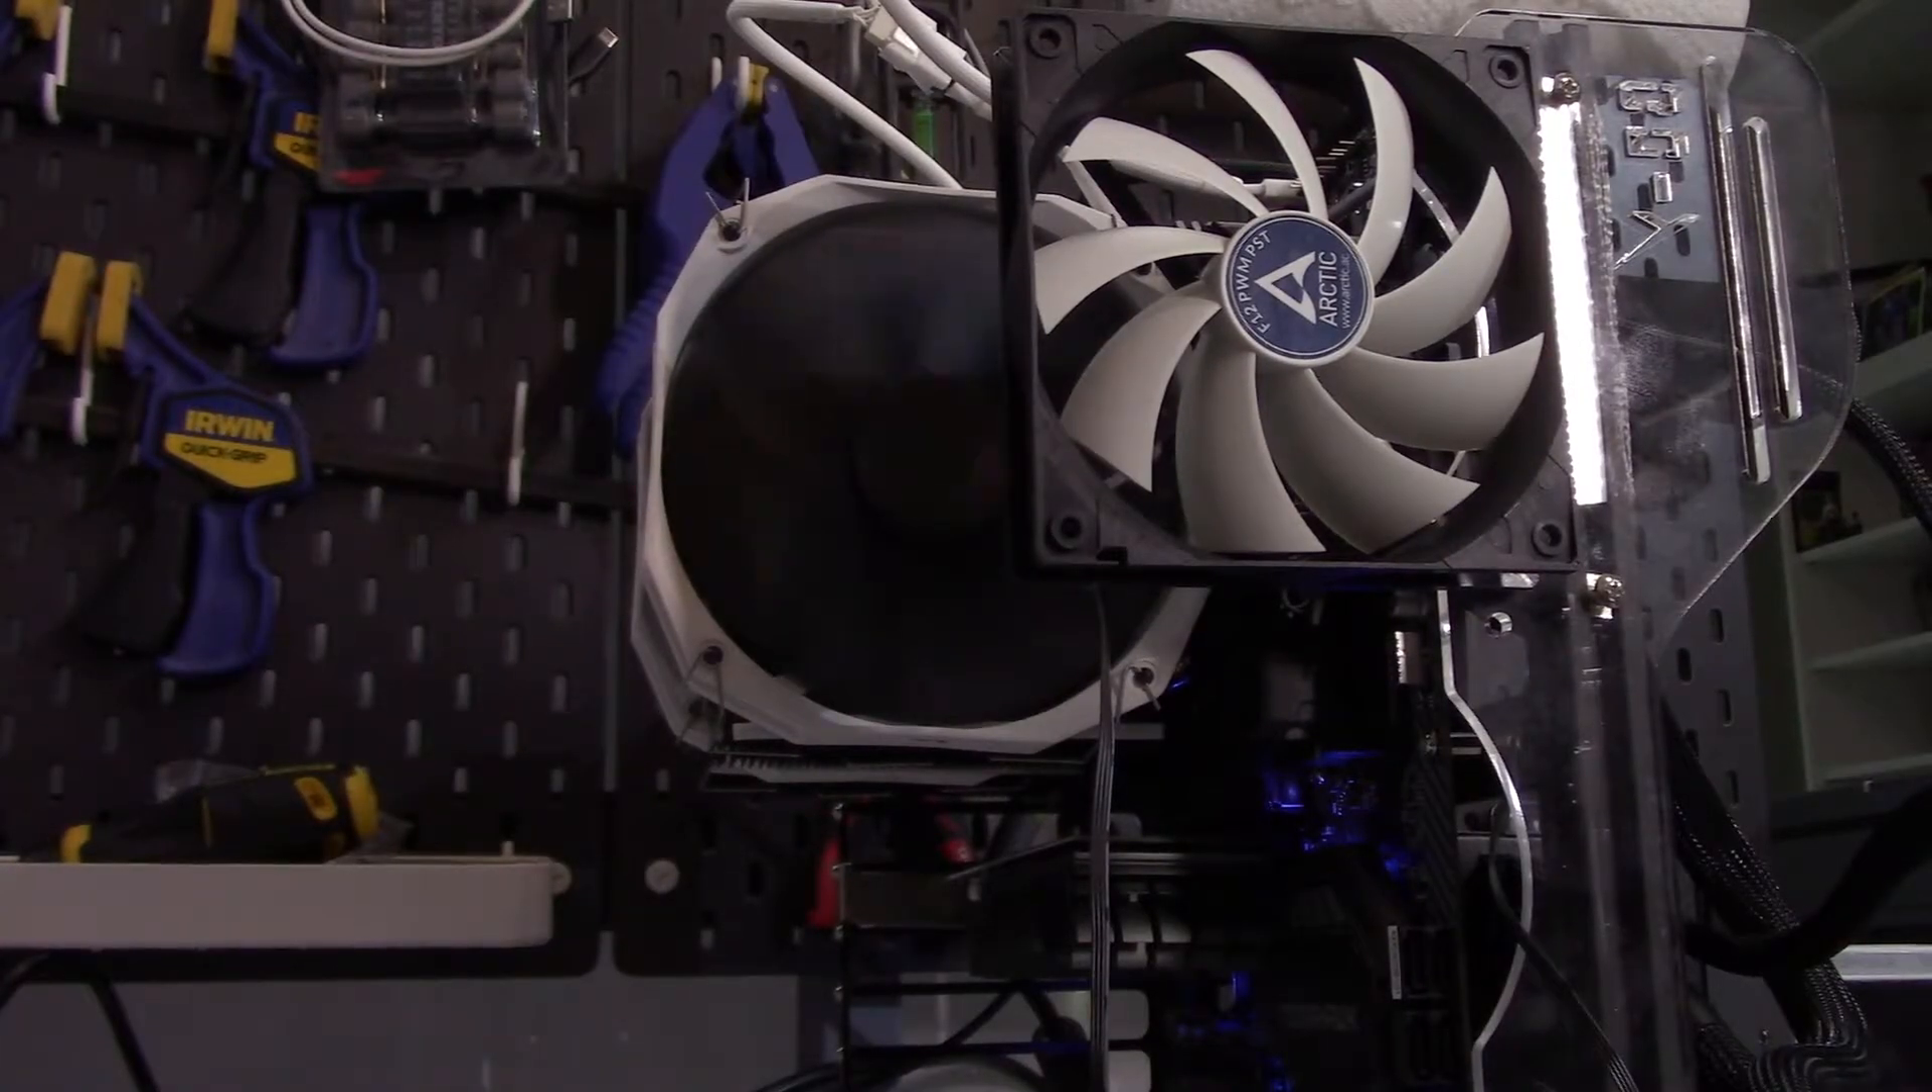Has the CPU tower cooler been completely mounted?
Yes.